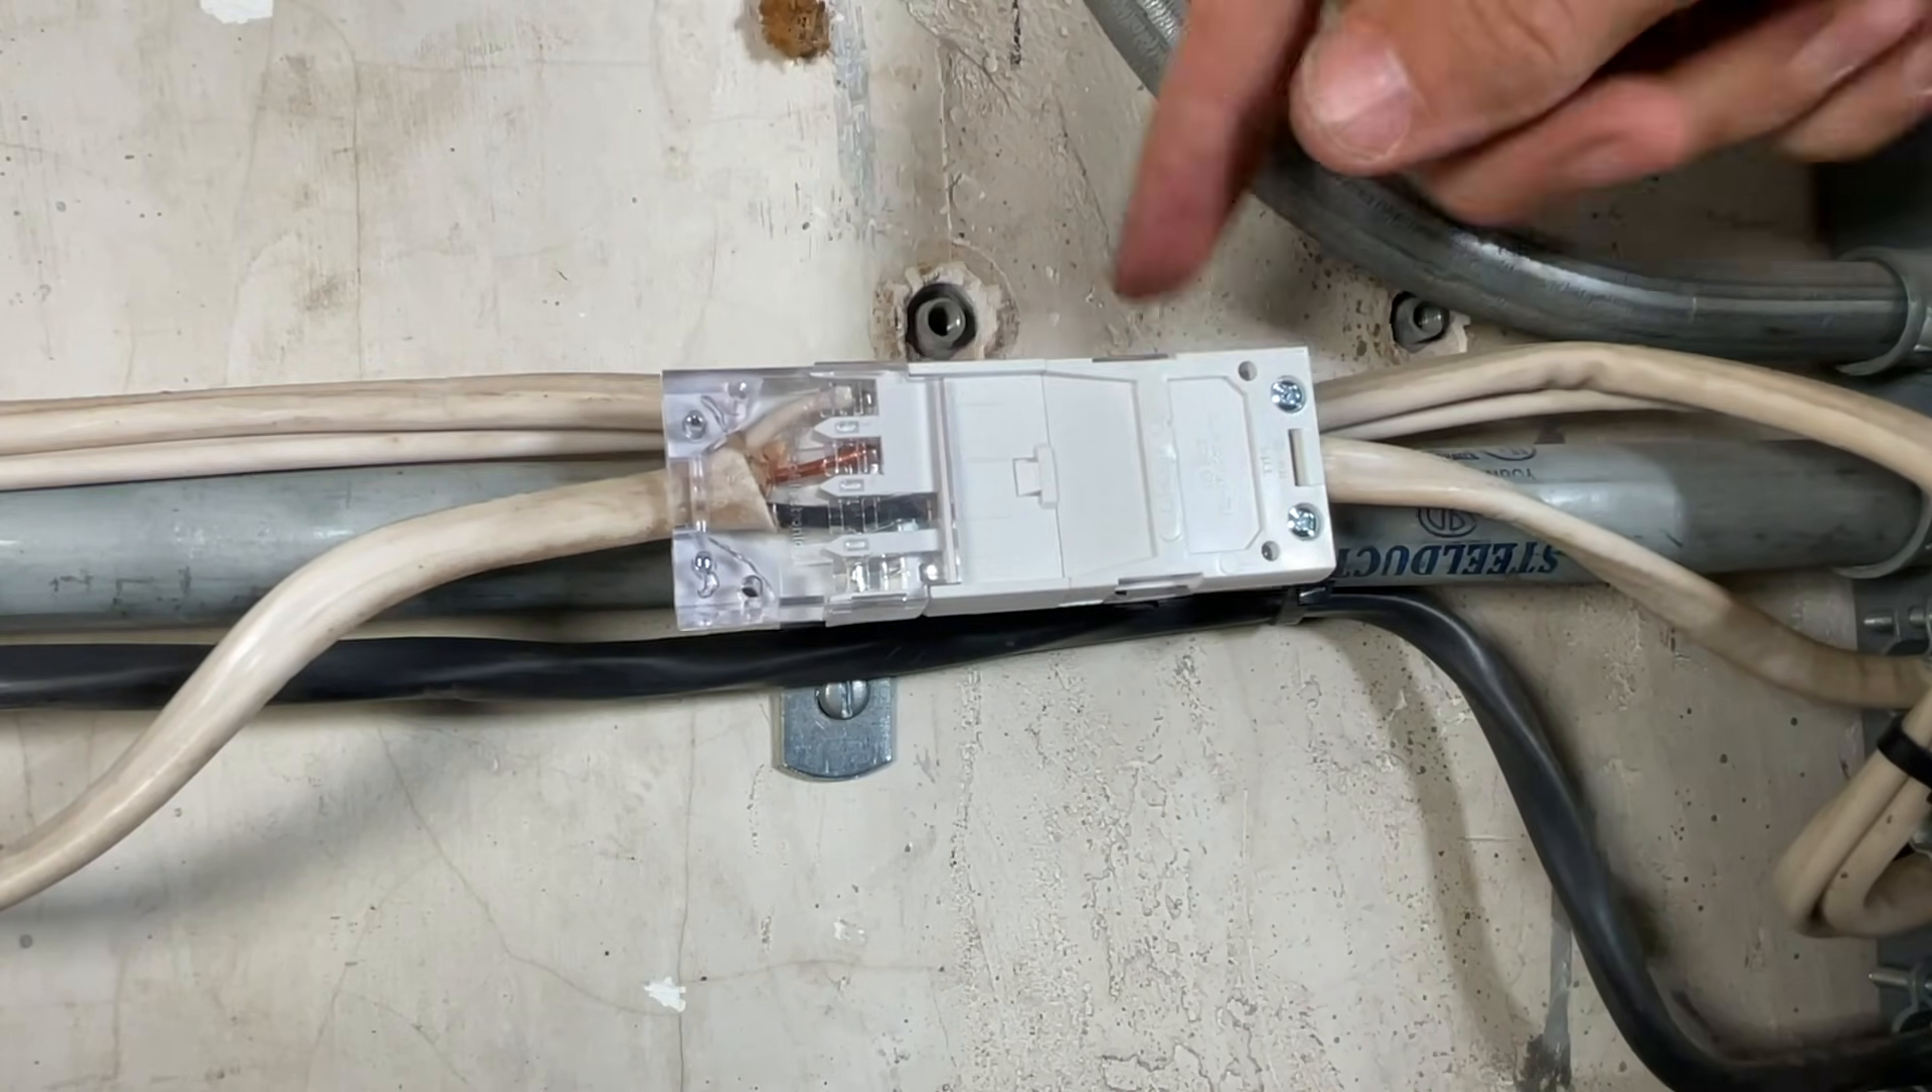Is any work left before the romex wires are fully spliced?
No.